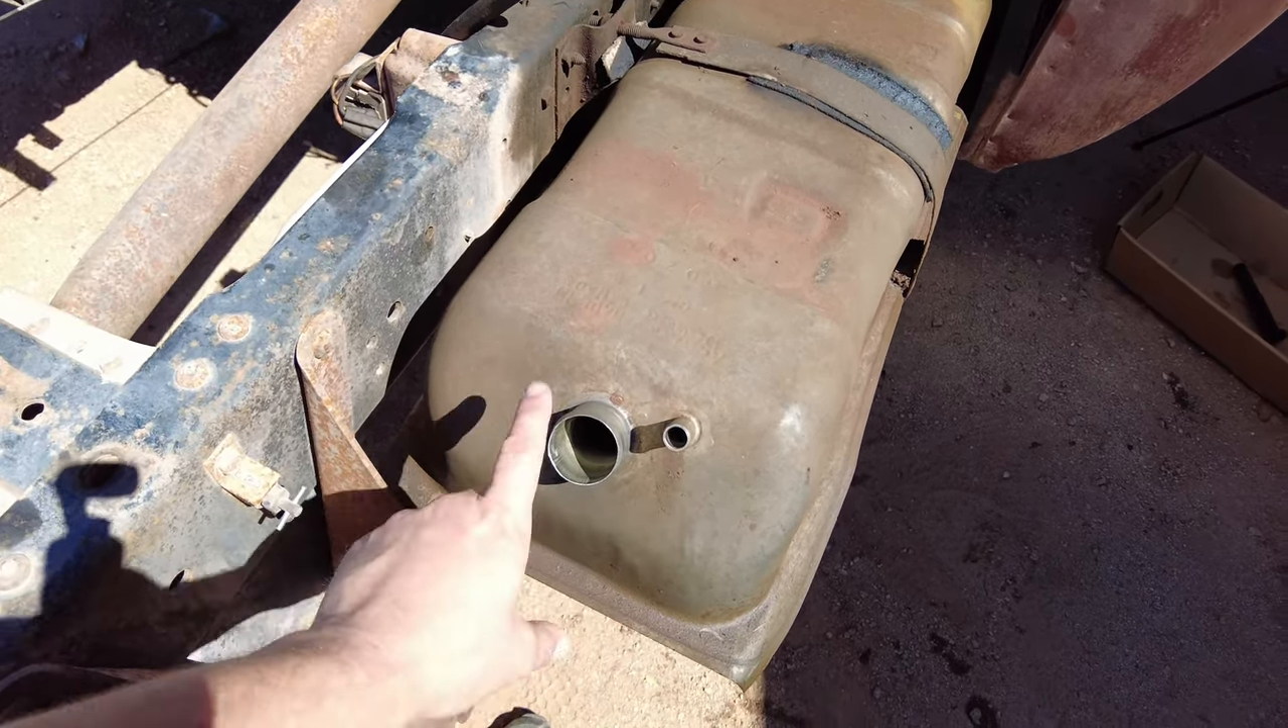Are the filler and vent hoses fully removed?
Yes.